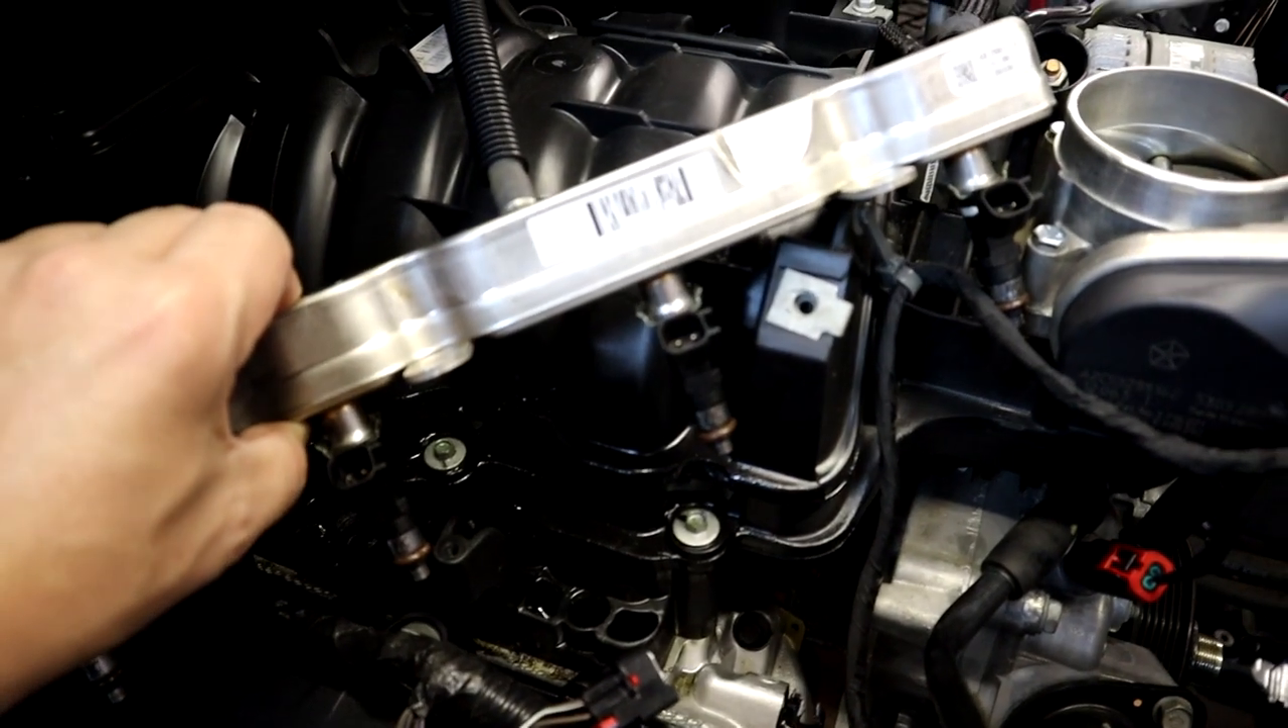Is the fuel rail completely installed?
No.